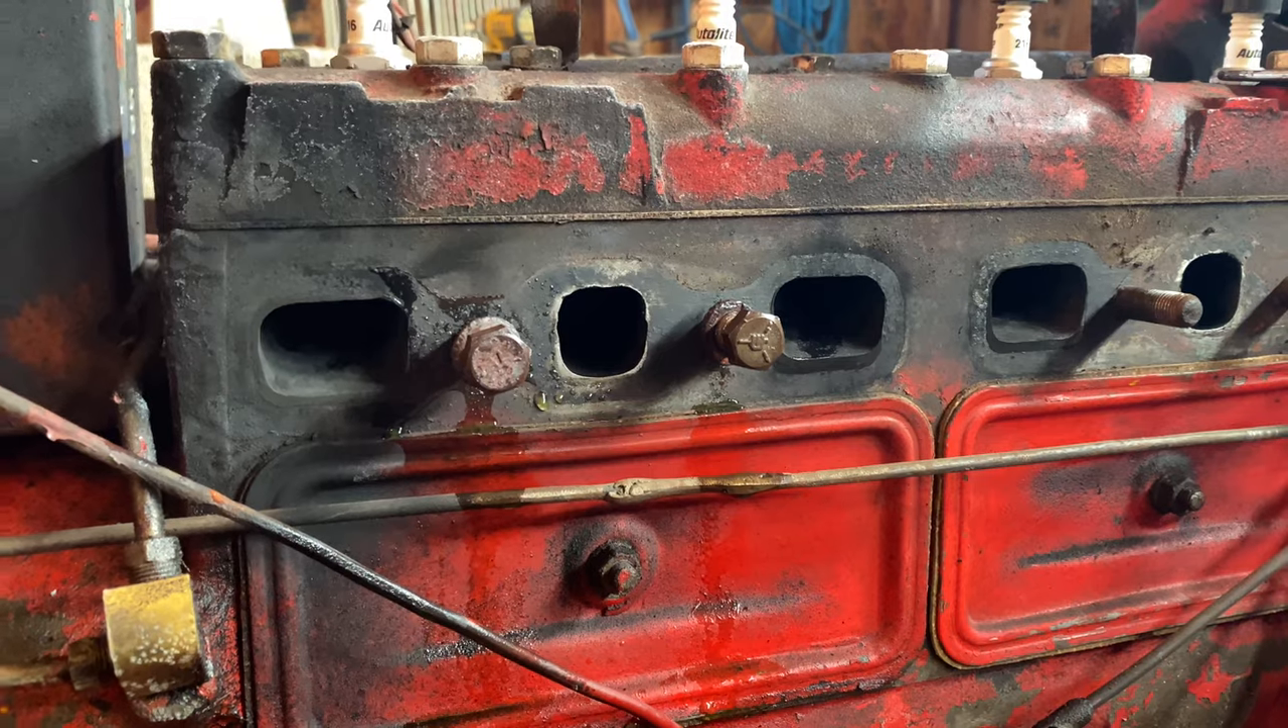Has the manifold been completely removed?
Yes.